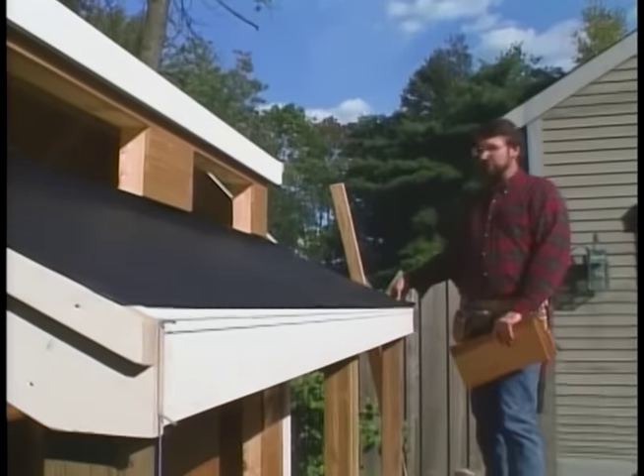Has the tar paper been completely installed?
Yes.